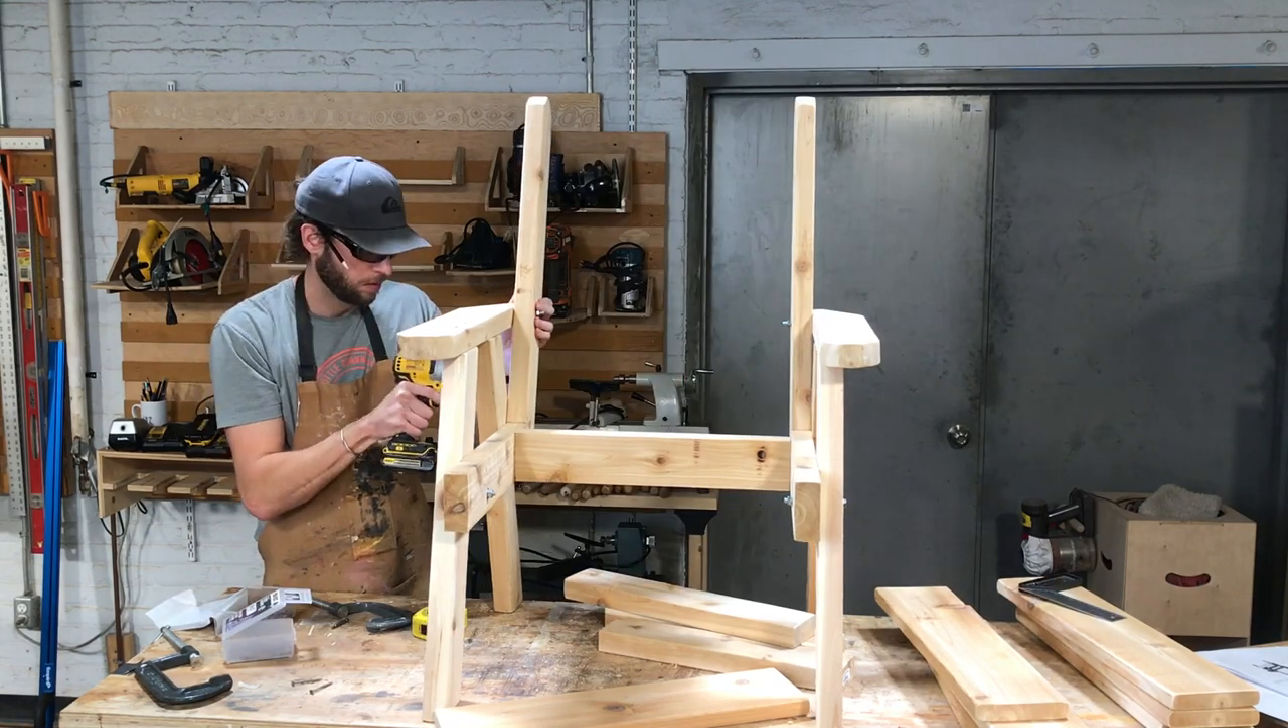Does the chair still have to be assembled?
Yes.